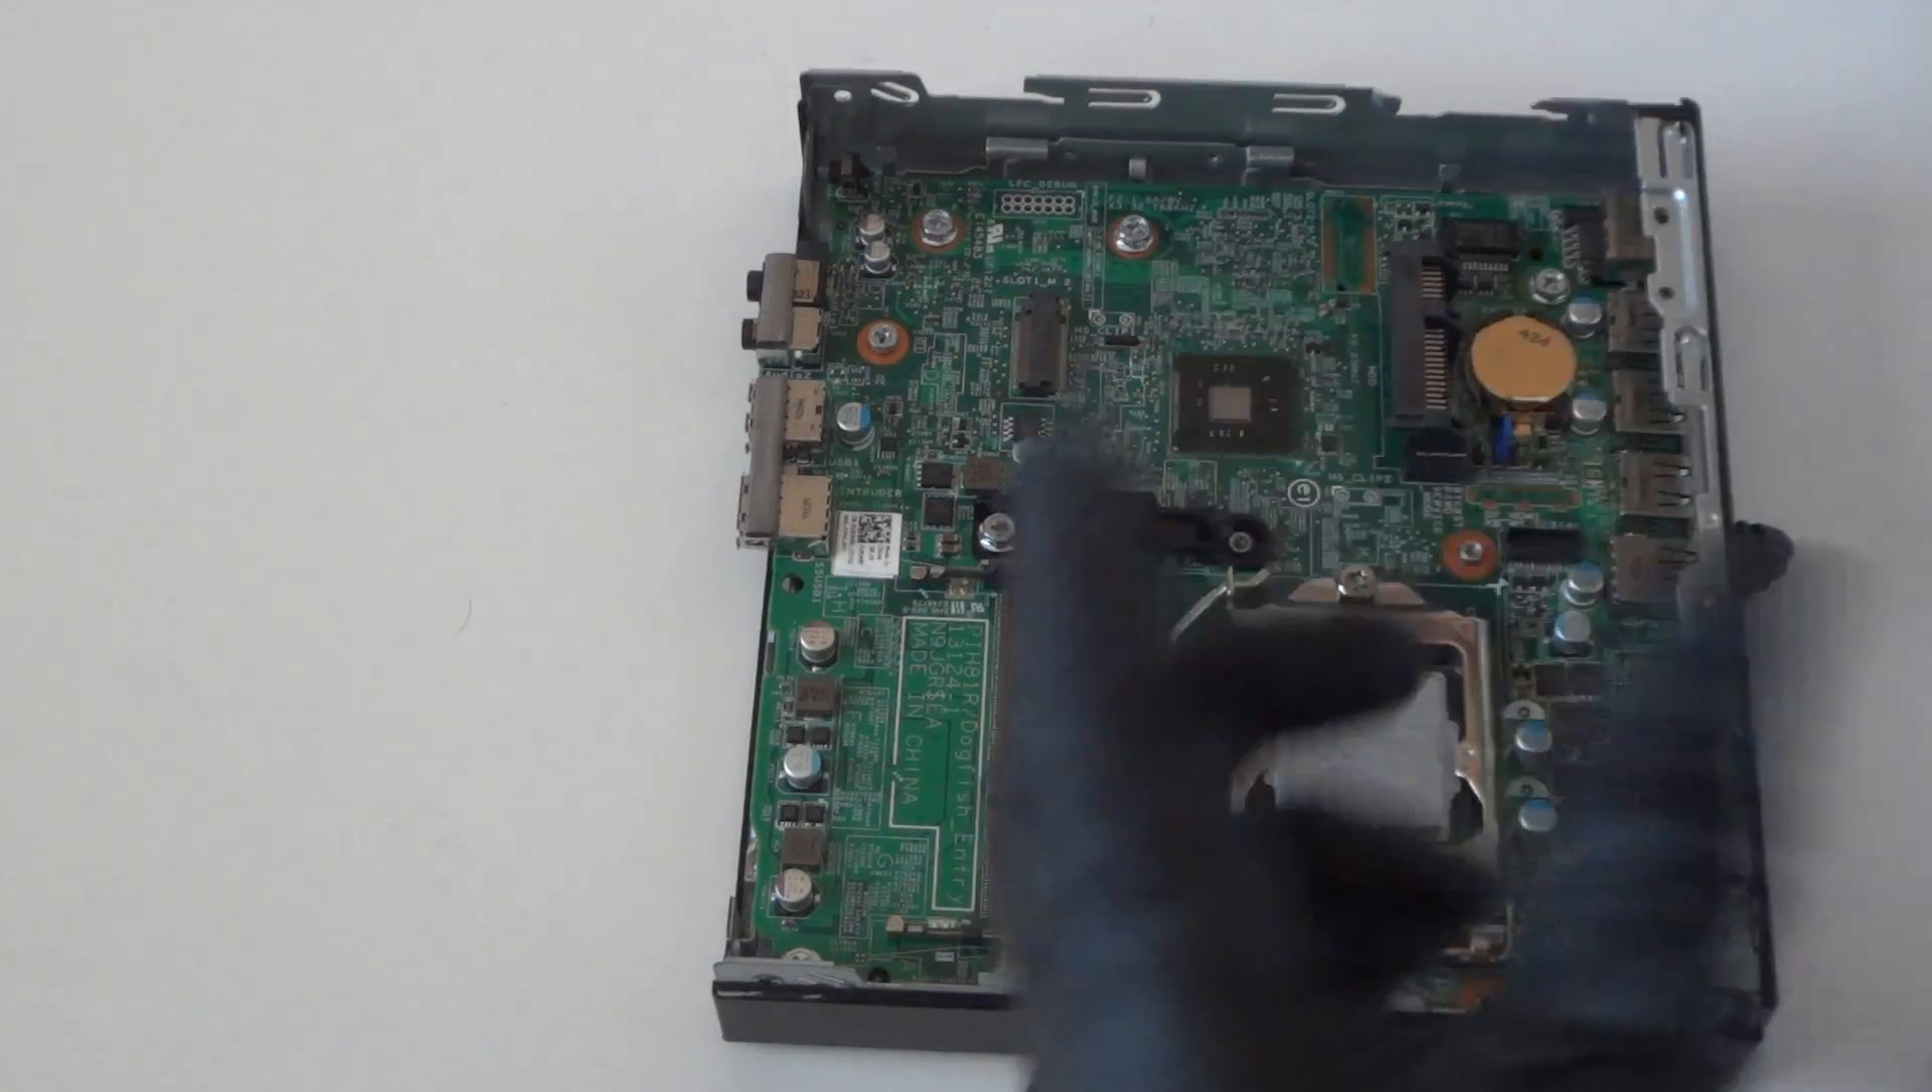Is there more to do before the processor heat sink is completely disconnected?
No.